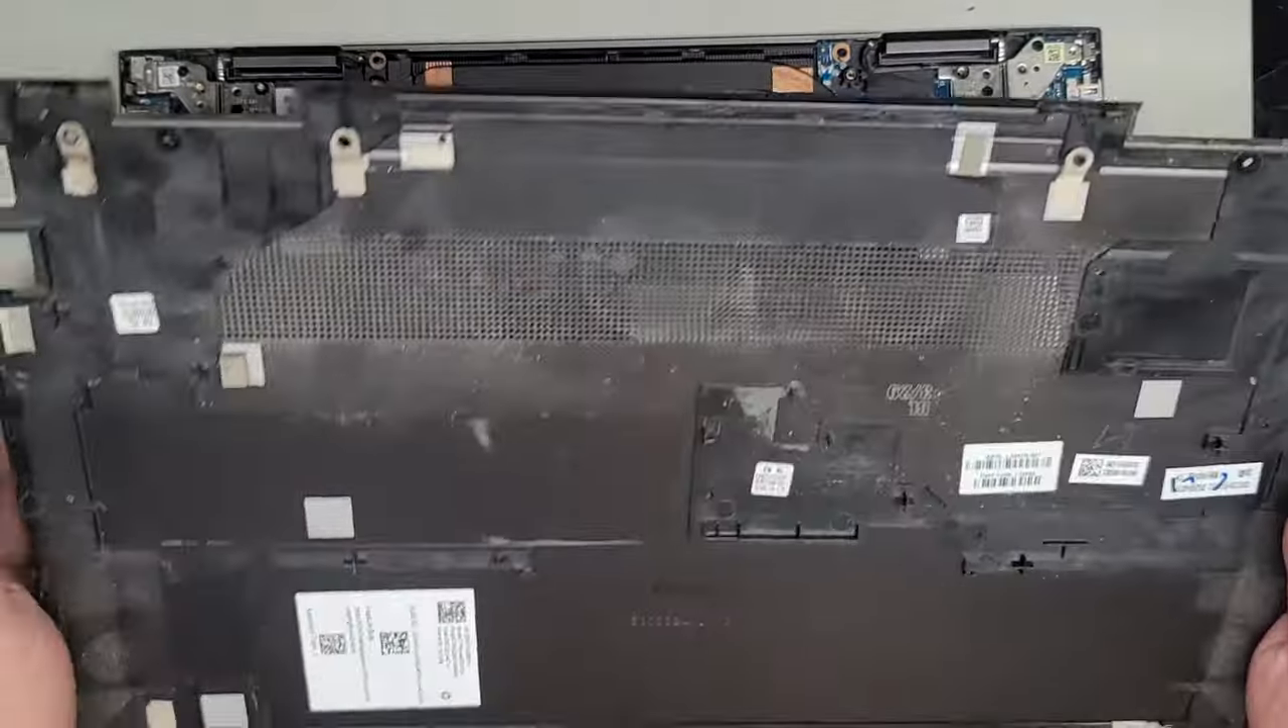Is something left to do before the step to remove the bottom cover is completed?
No.